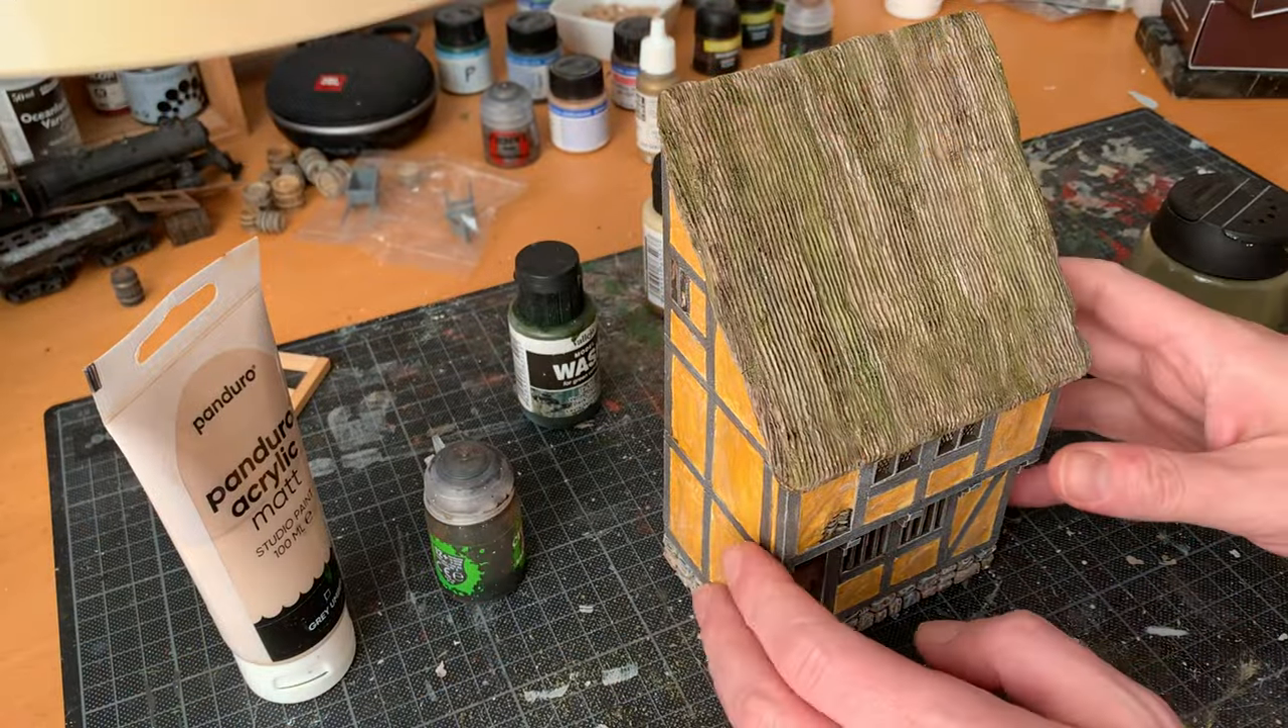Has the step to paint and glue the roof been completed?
Yes.